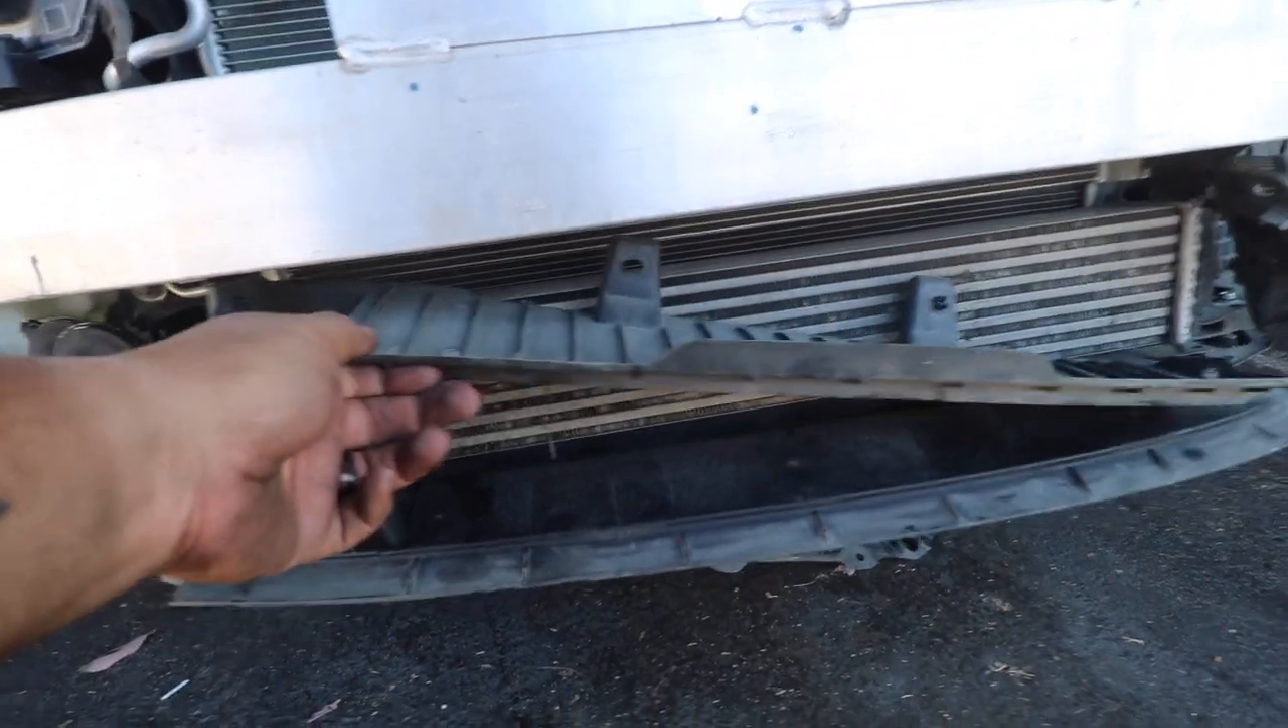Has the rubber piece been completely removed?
No.